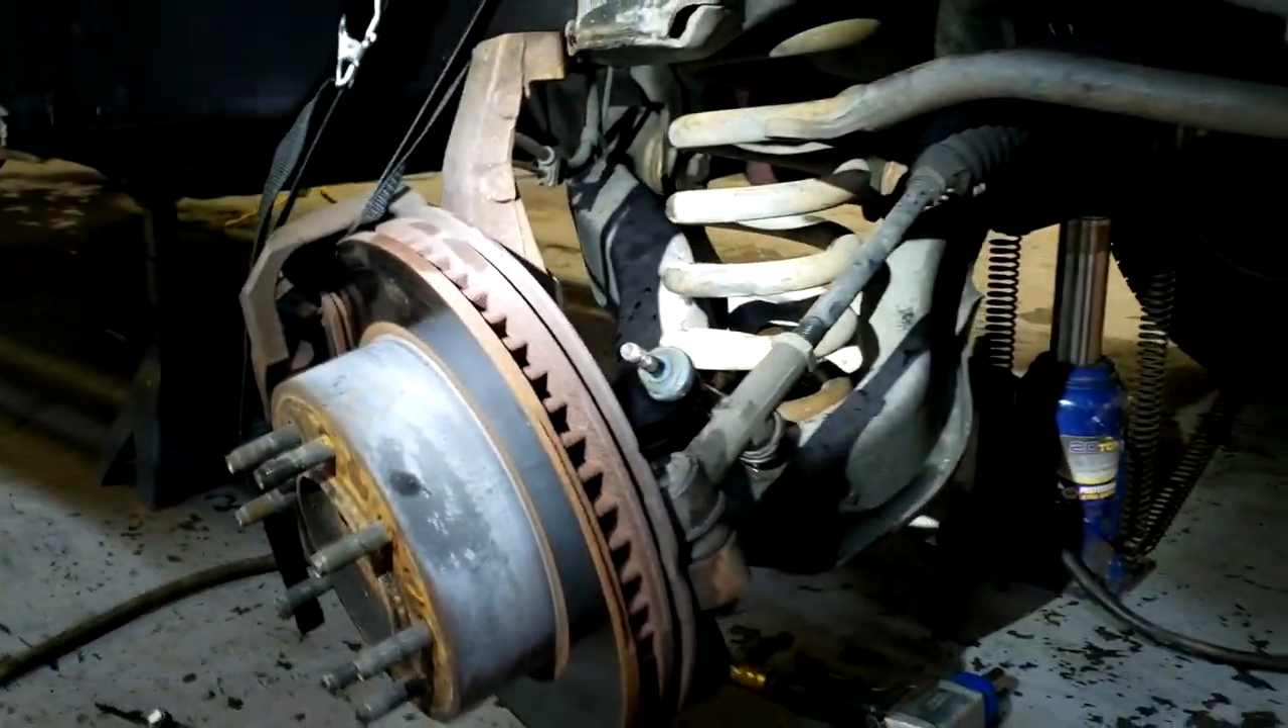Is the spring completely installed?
Yes.